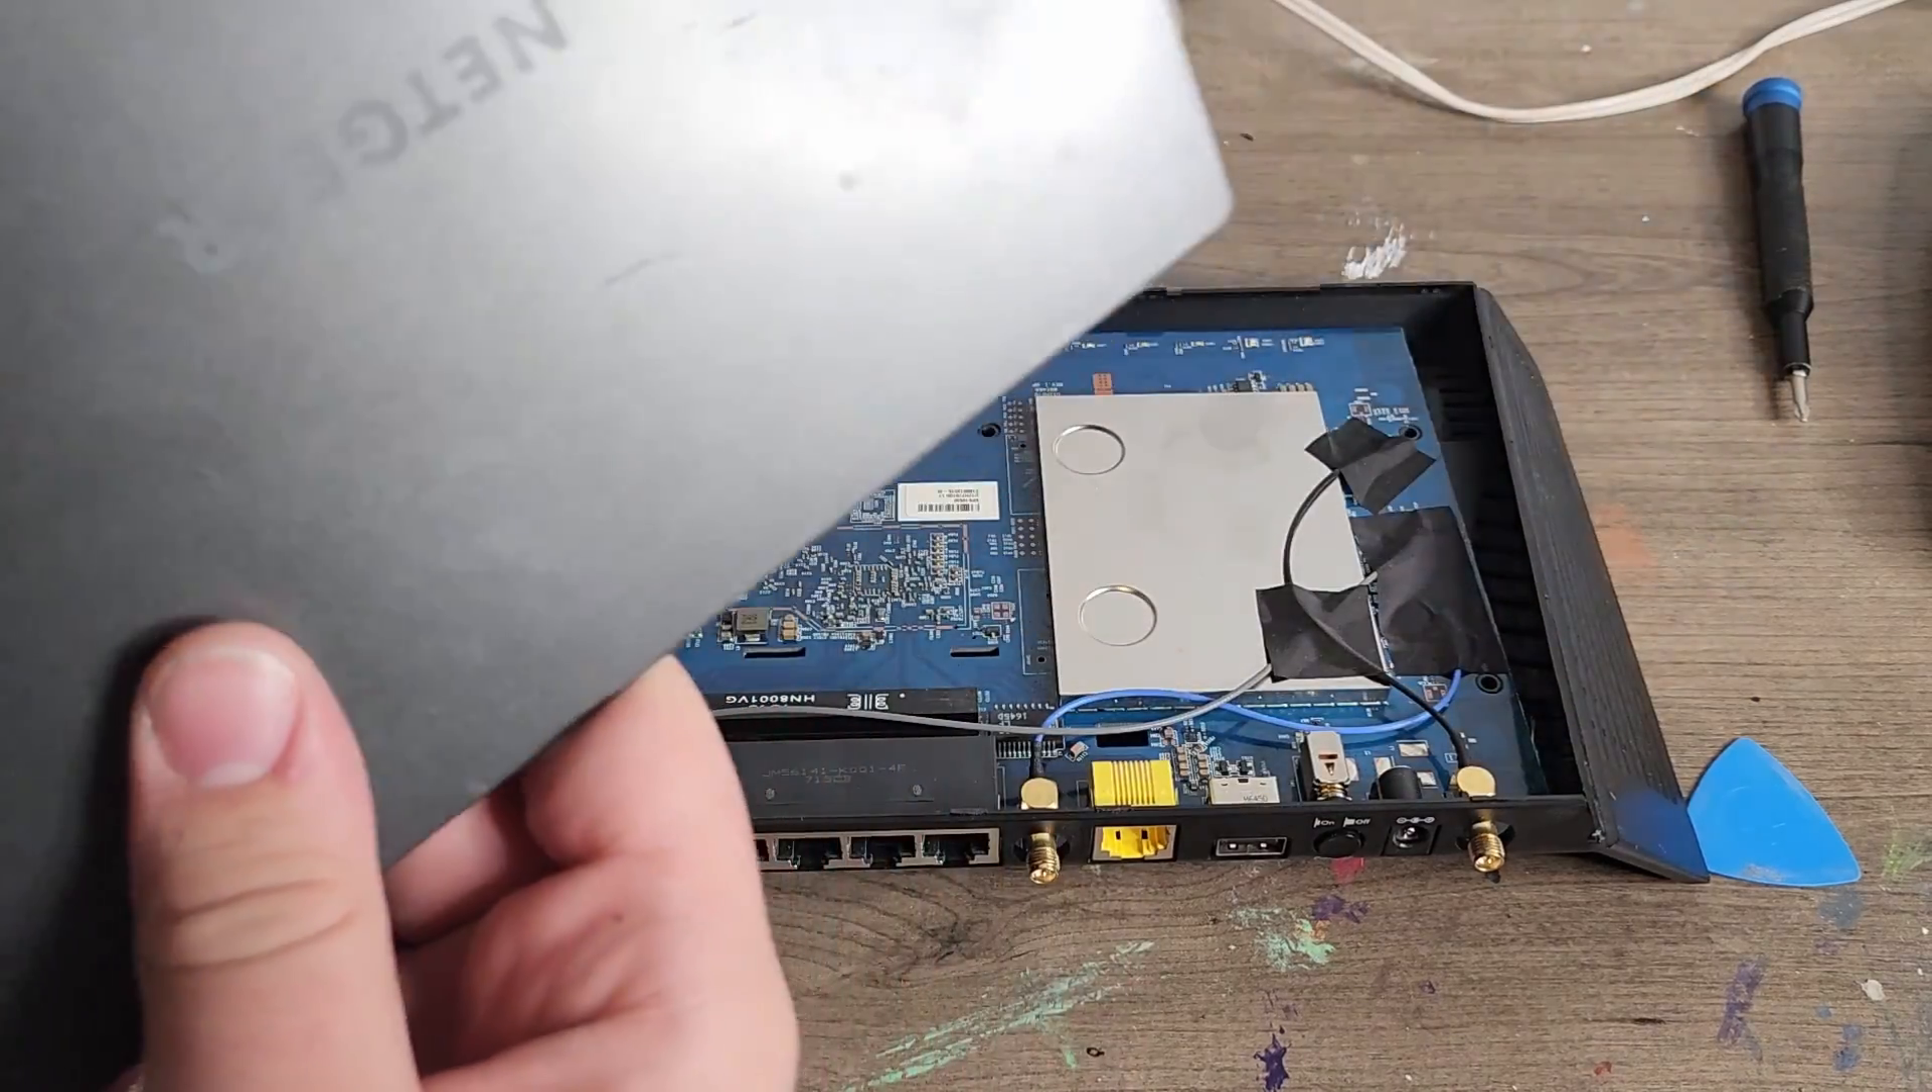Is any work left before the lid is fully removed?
No.